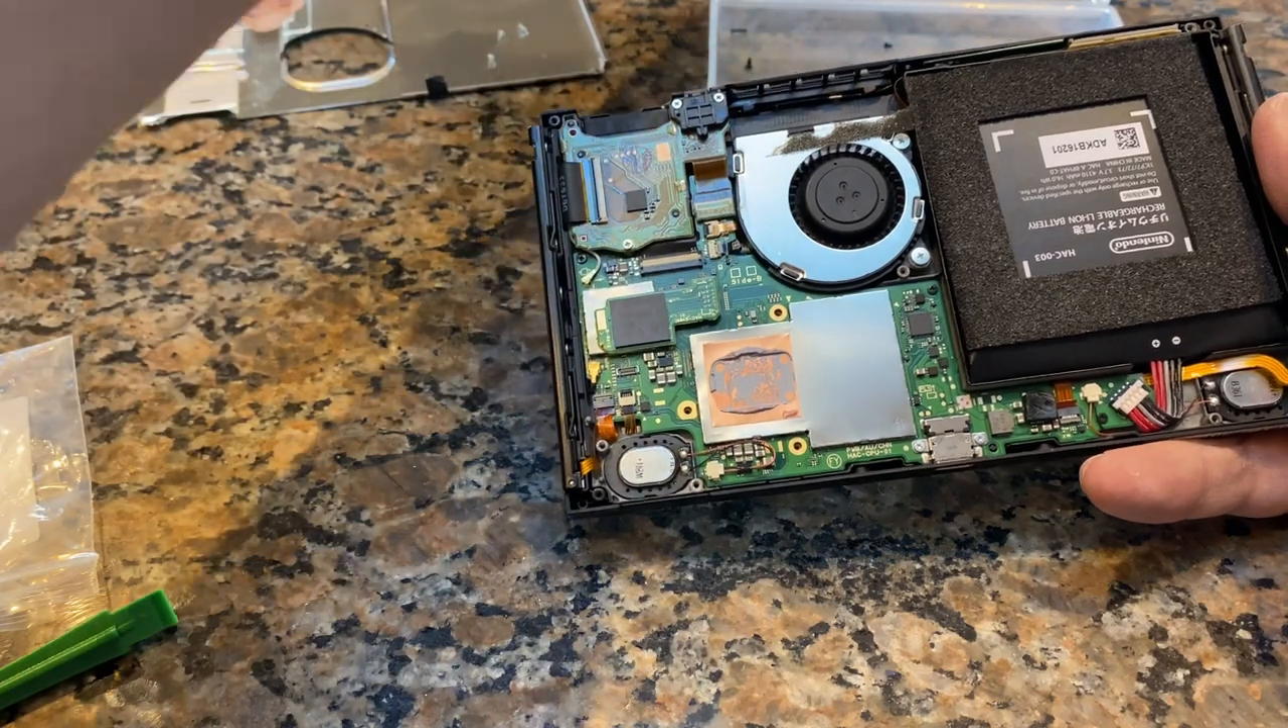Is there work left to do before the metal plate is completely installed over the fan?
Yes.